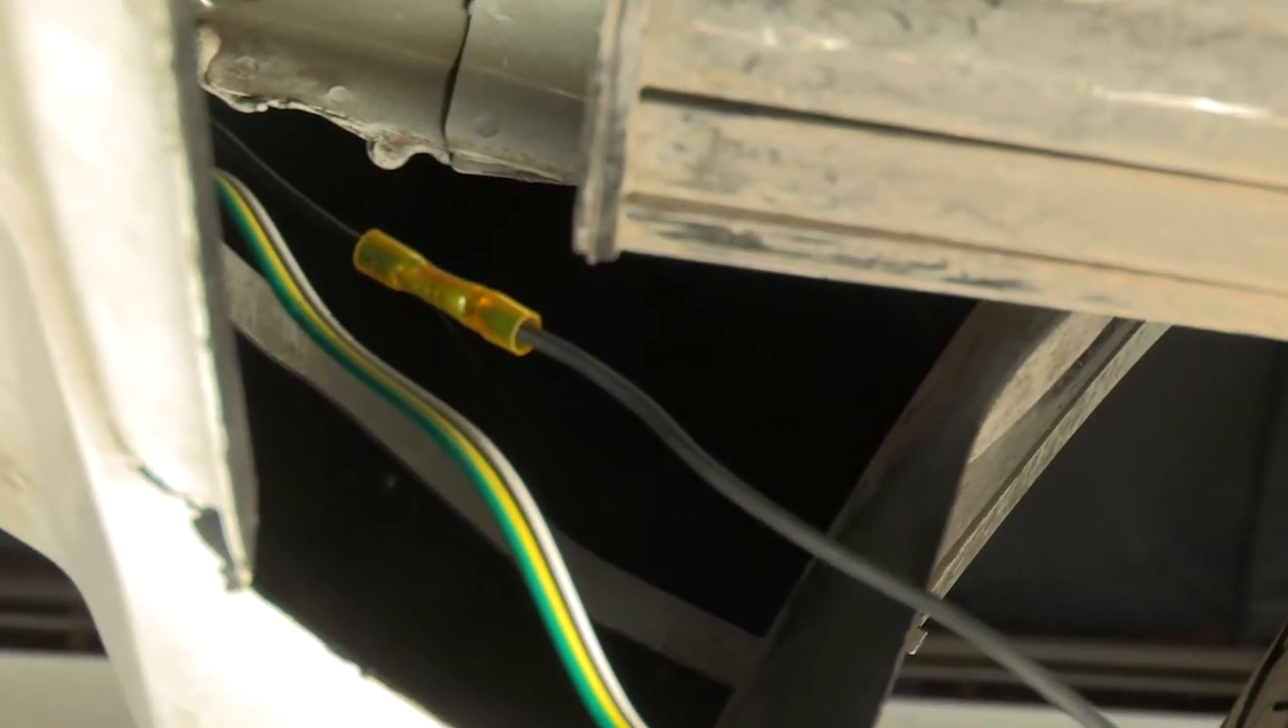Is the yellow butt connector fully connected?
Yes.